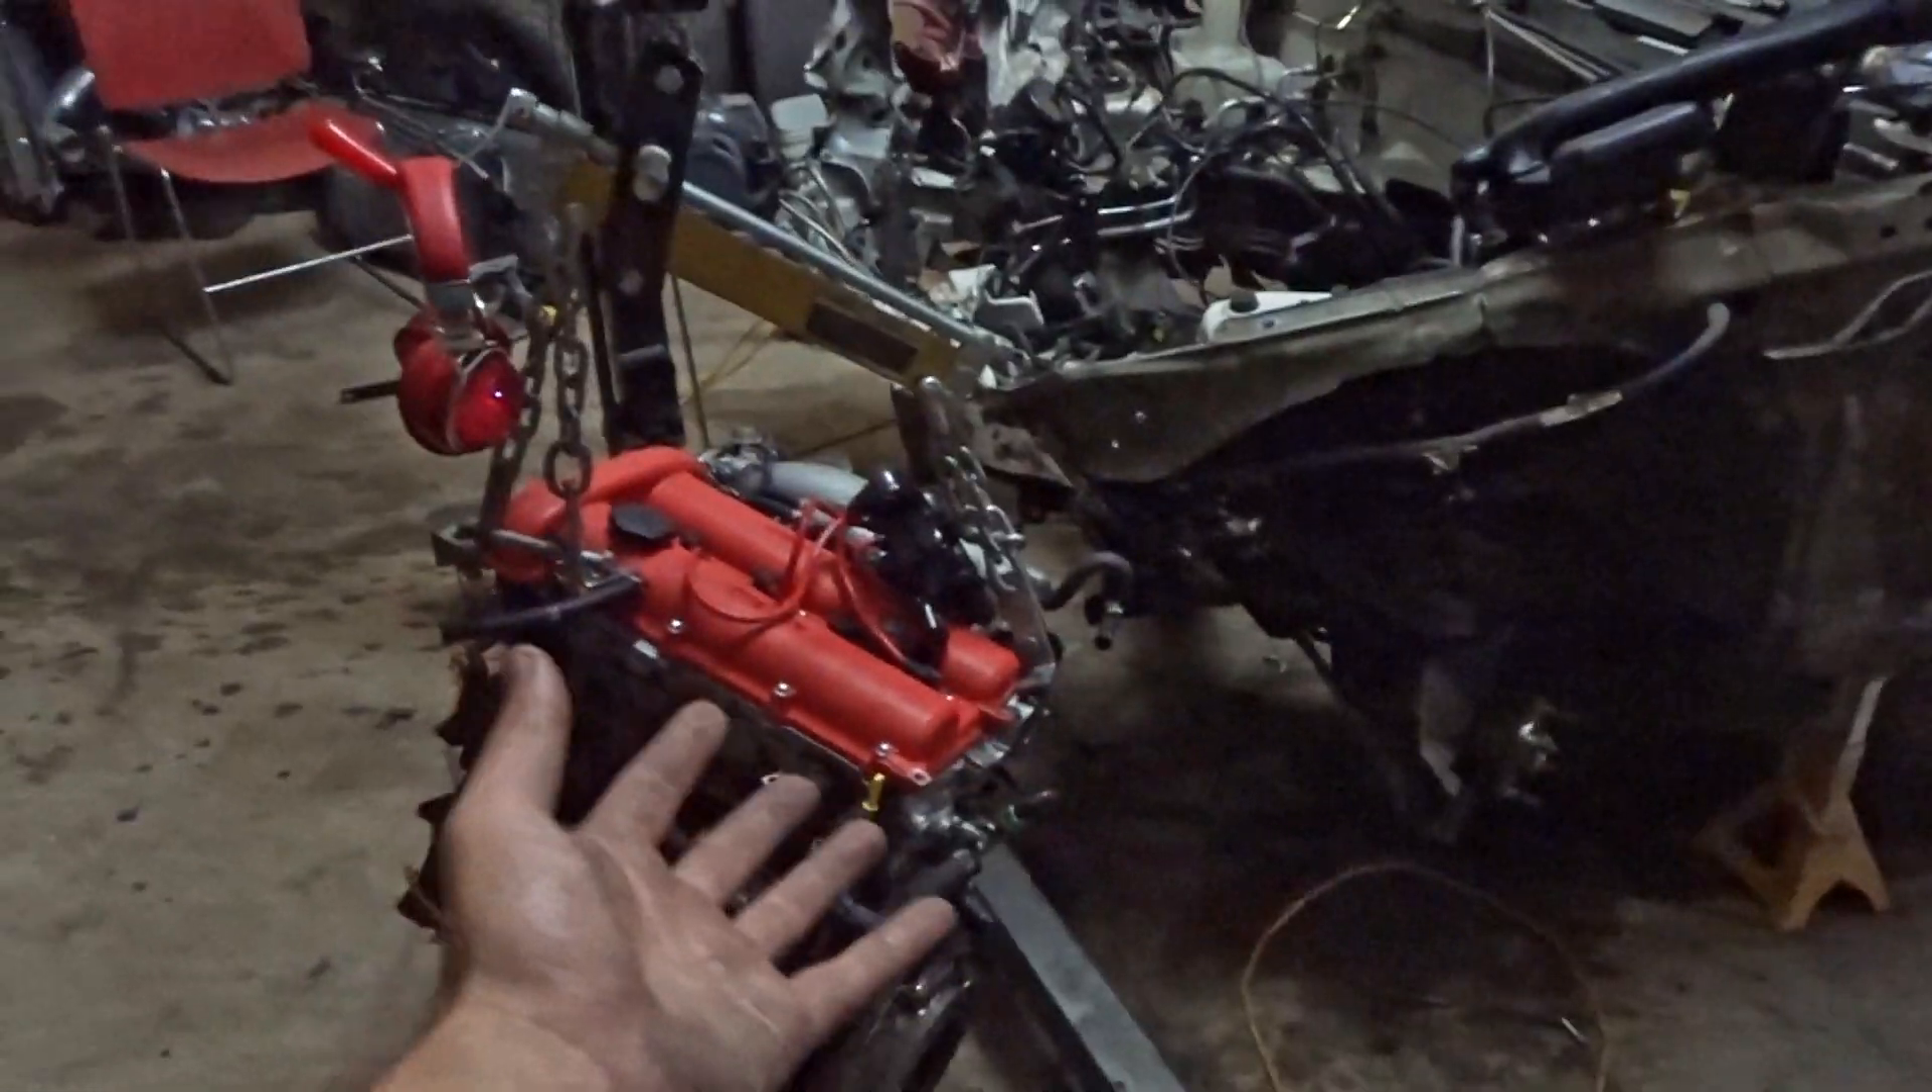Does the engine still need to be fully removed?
No.